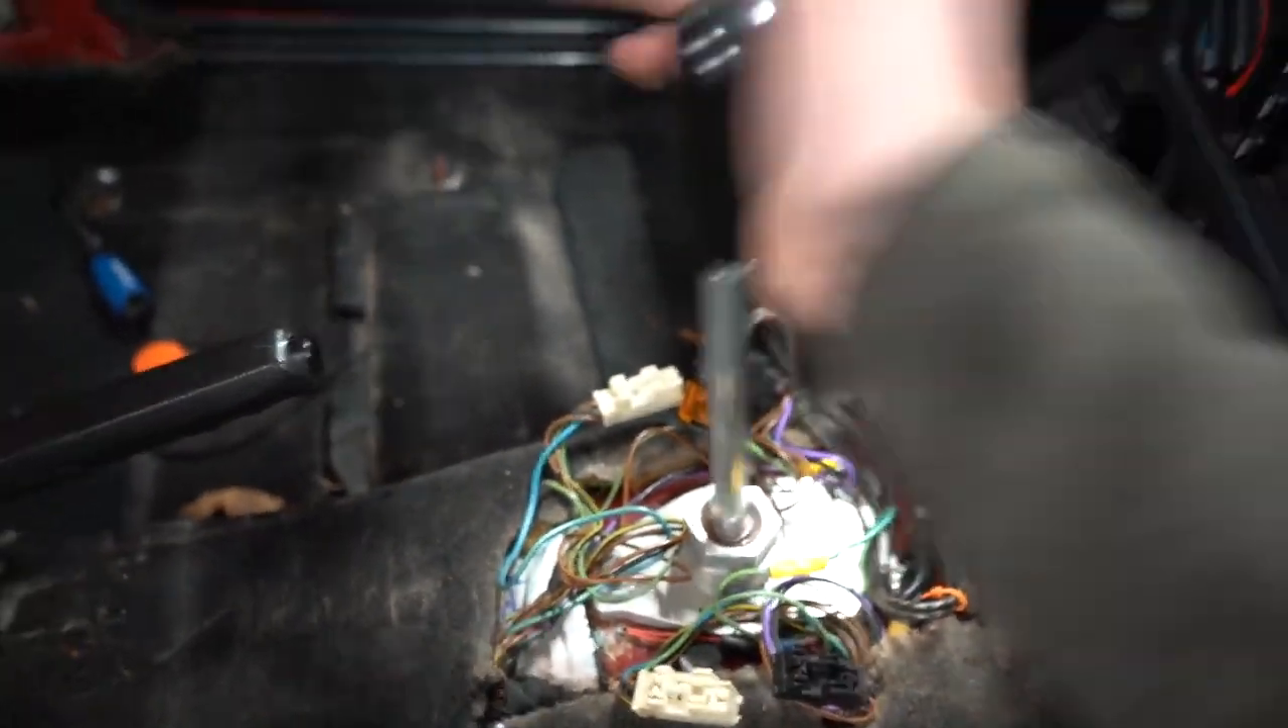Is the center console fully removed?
Yes.